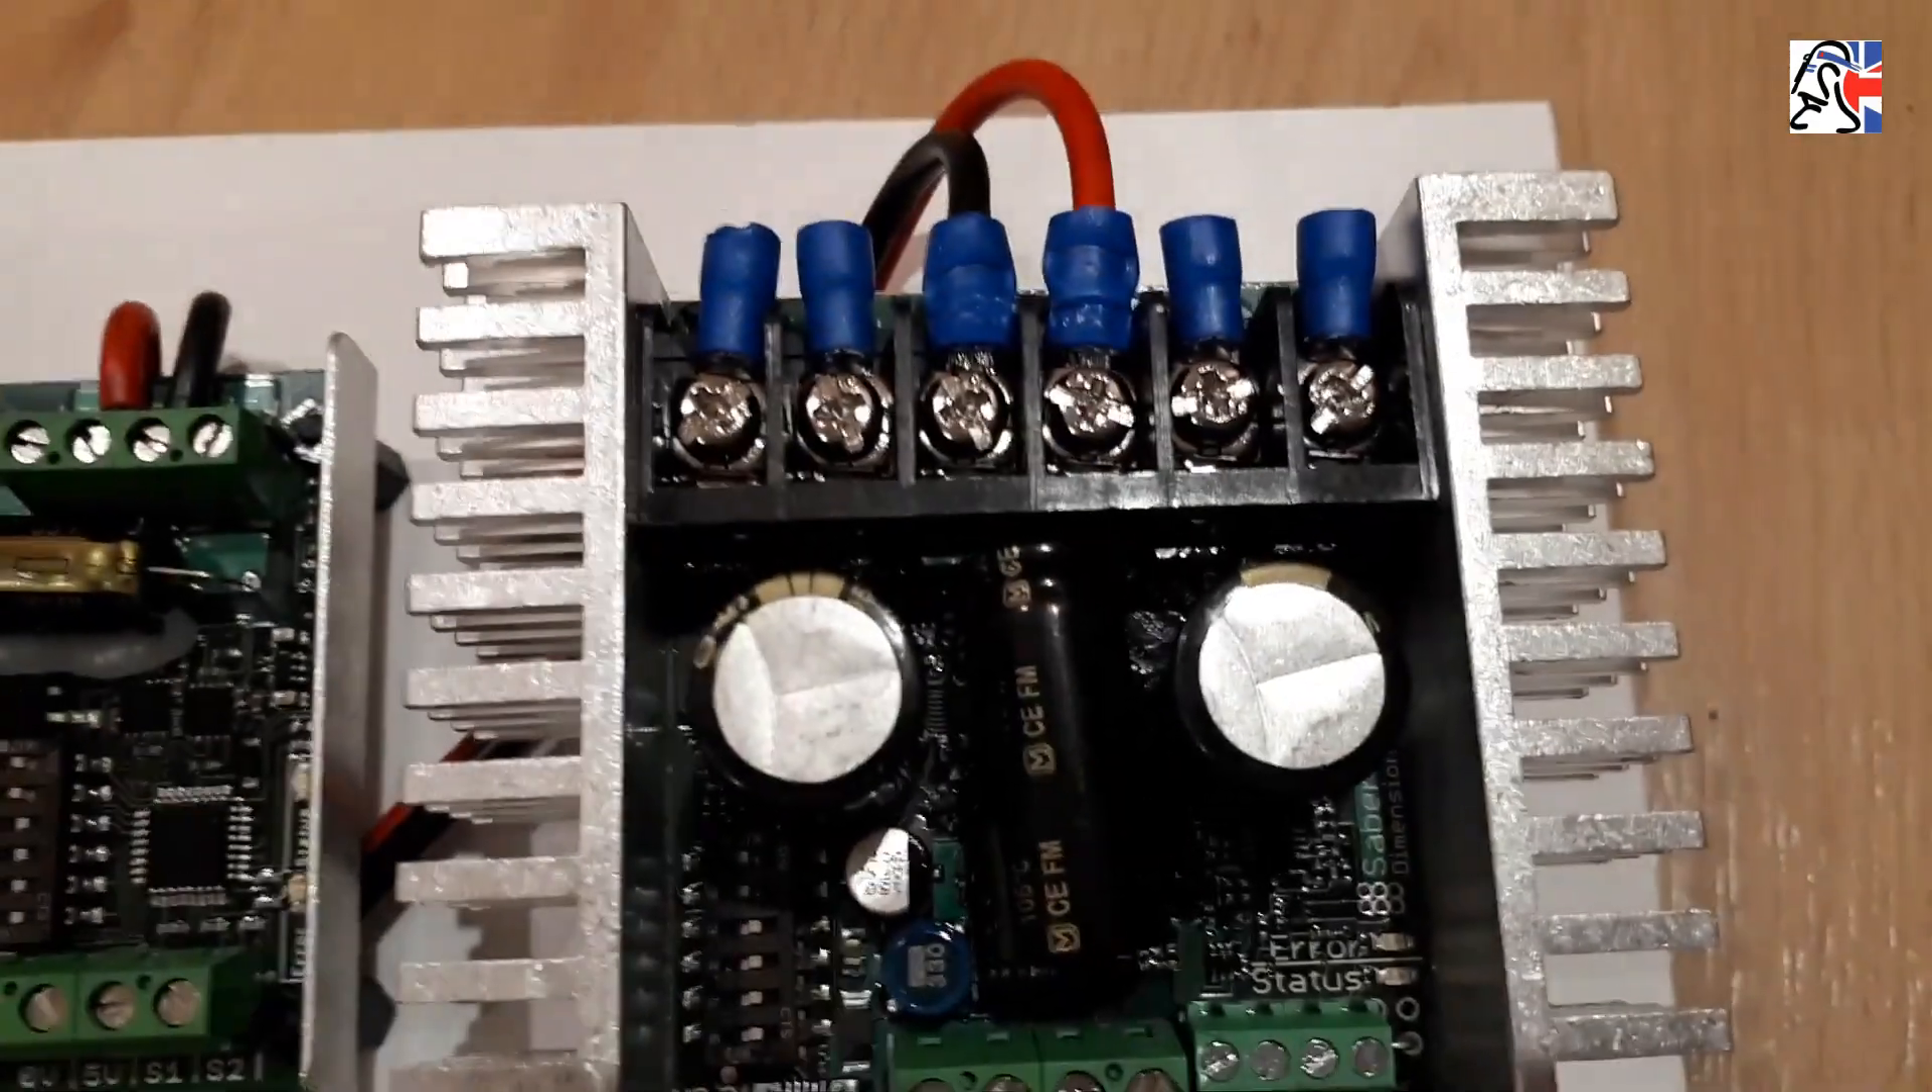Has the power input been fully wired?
Yes.